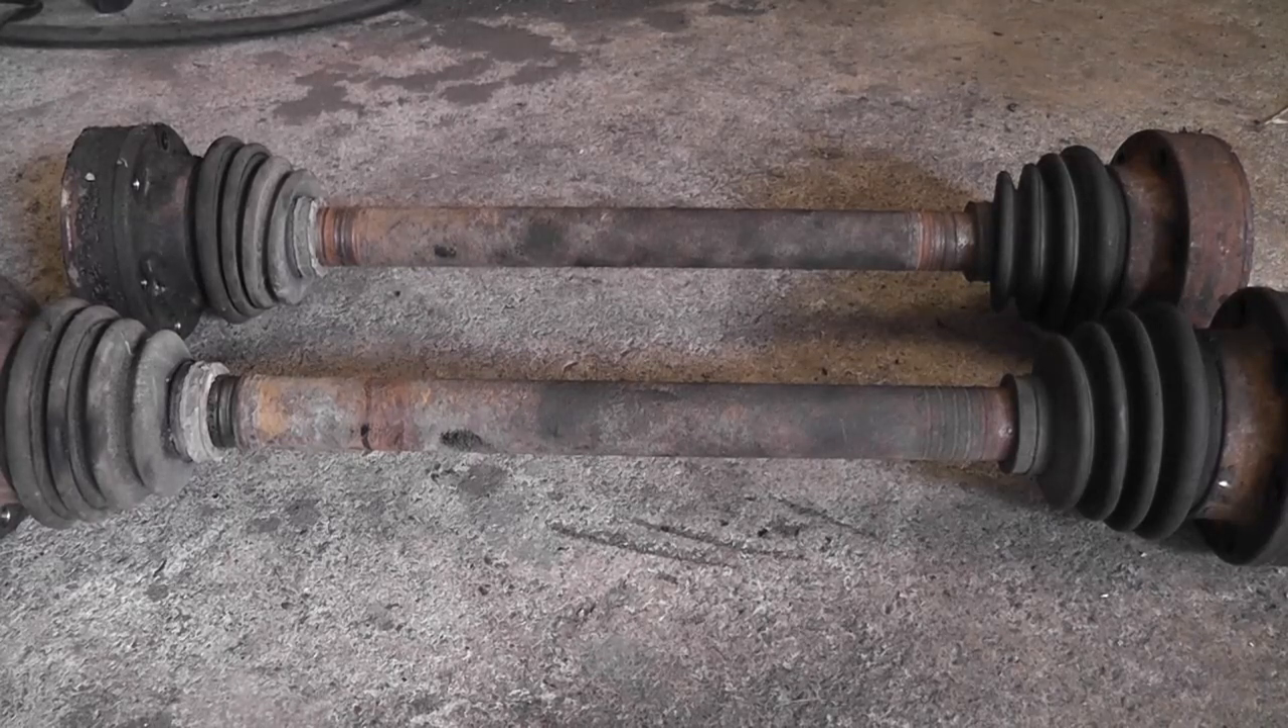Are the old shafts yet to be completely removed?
No.